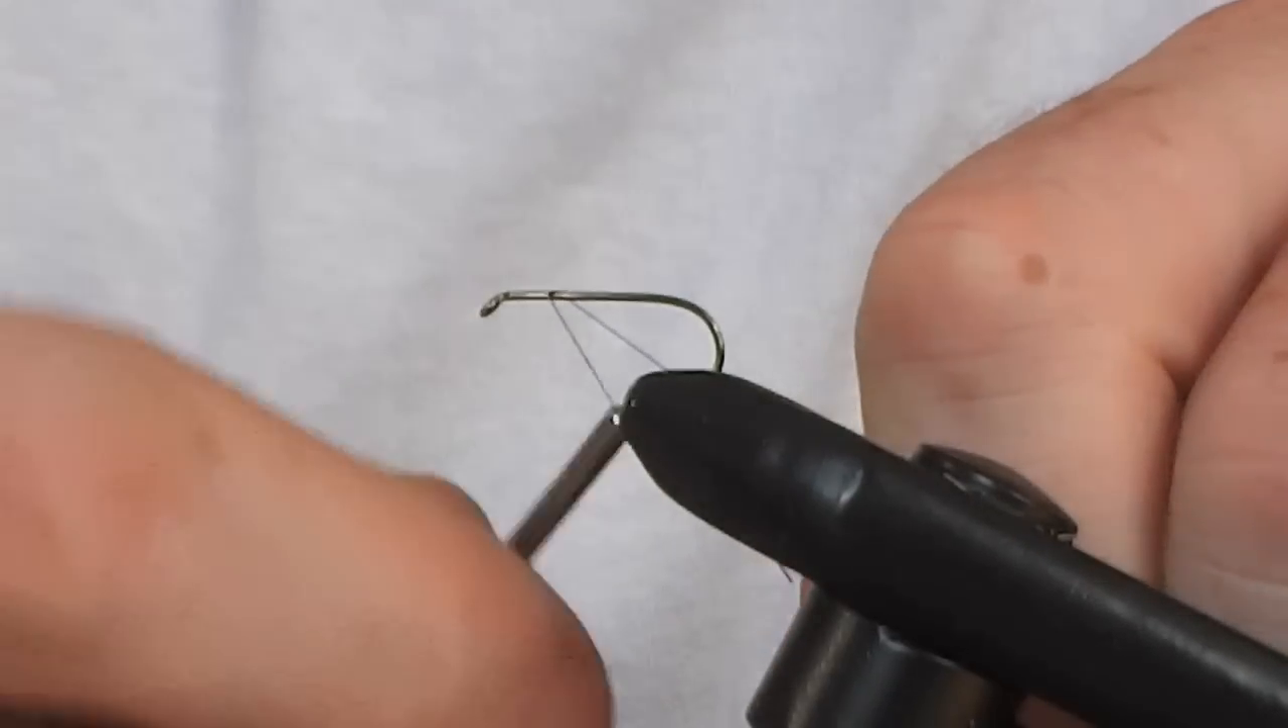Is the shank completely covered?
No.